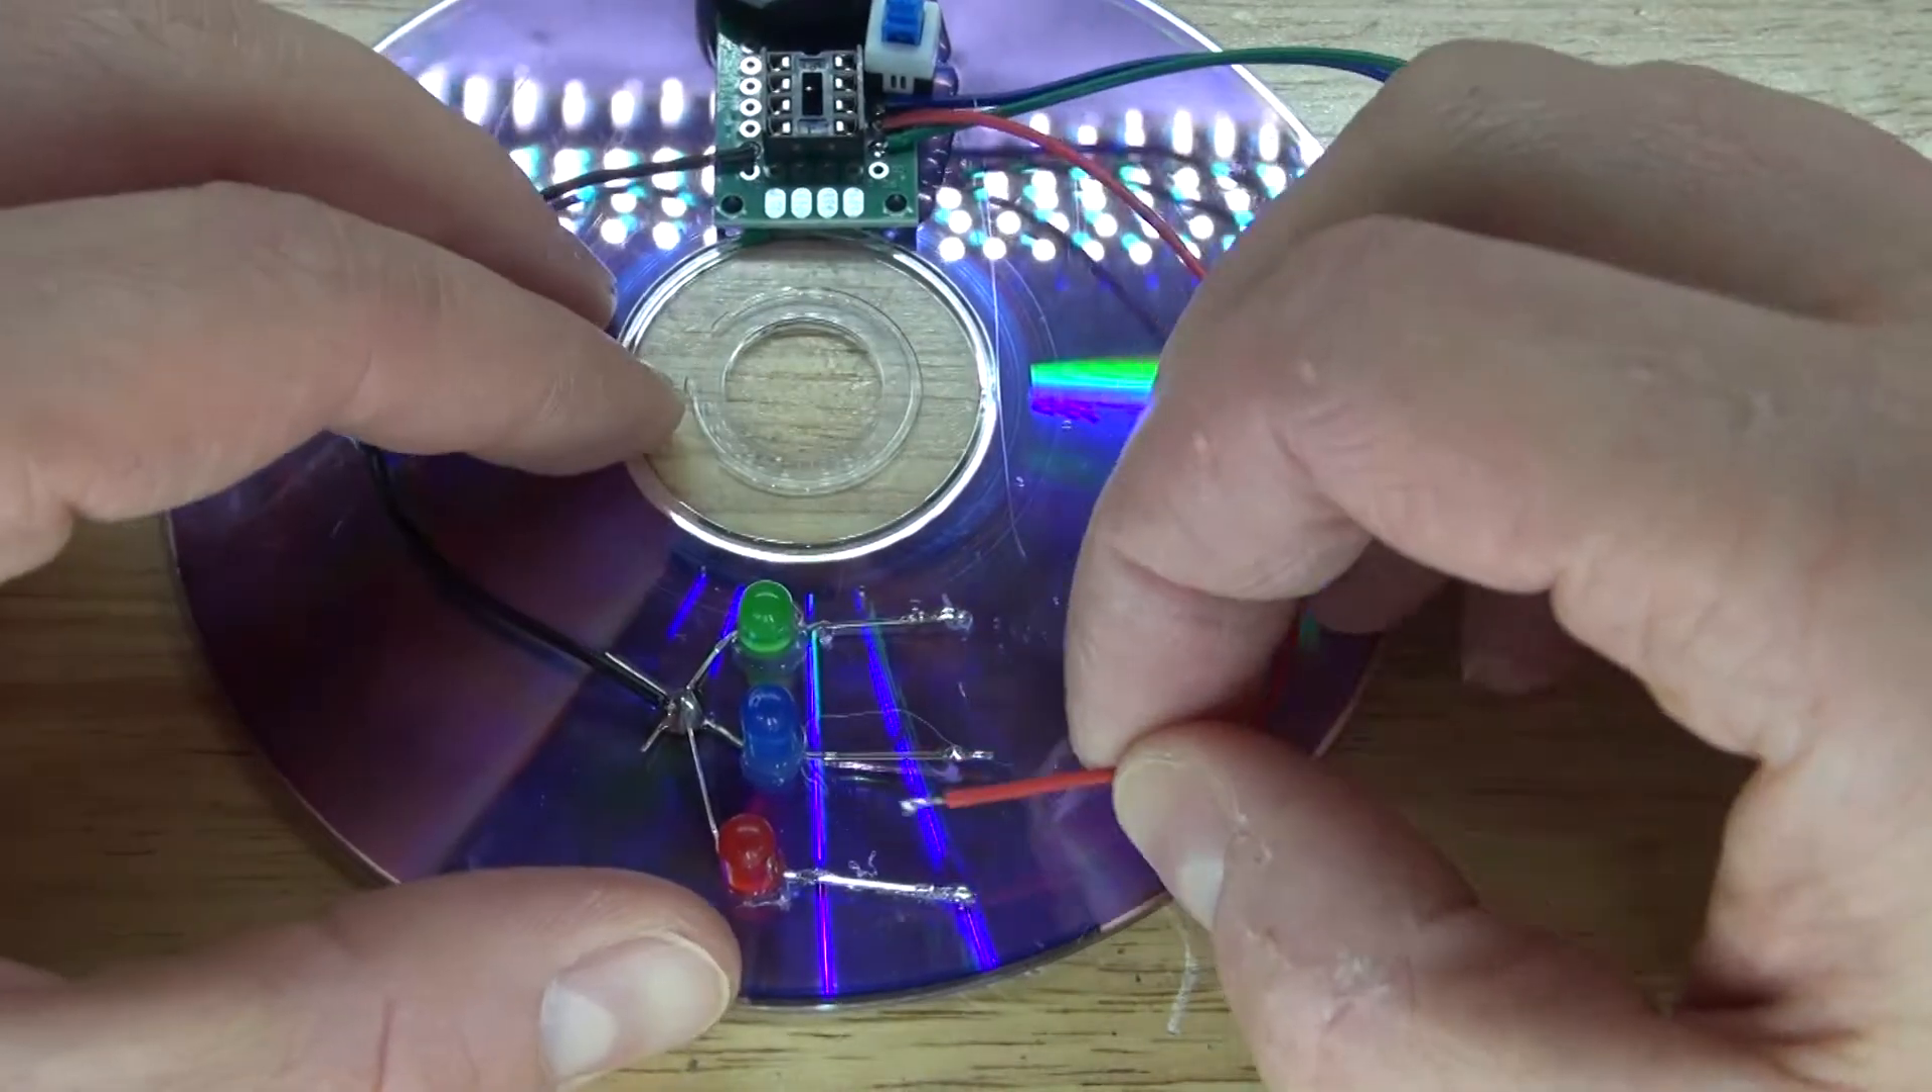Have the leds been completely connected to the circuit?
No.